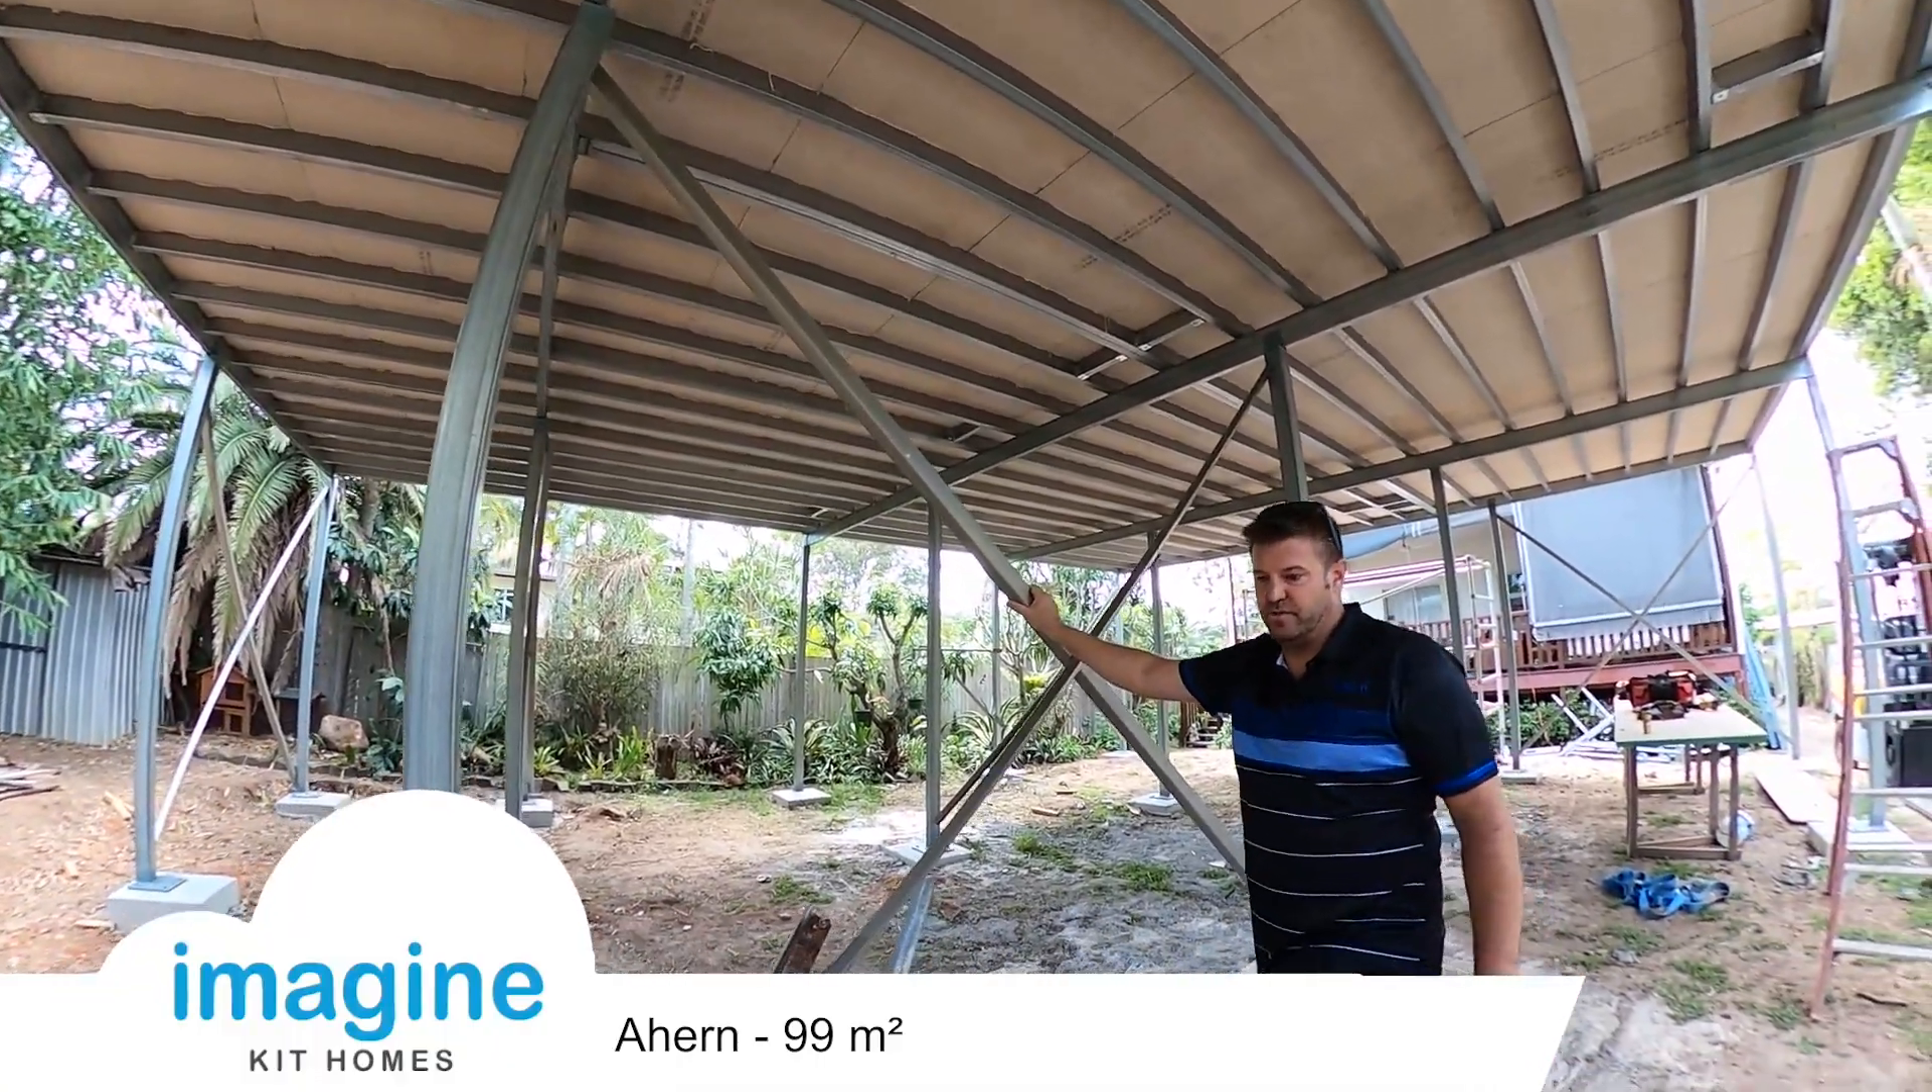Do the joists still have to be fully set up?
No.